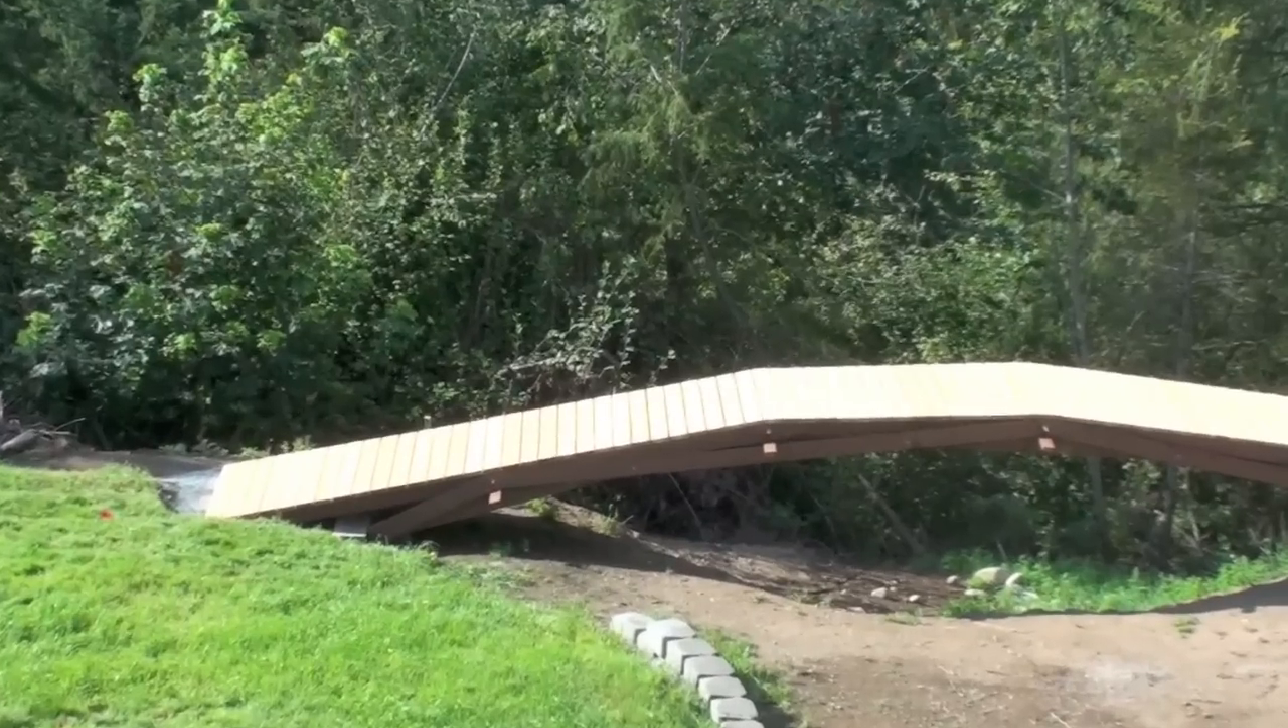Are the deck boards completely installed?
Yes.